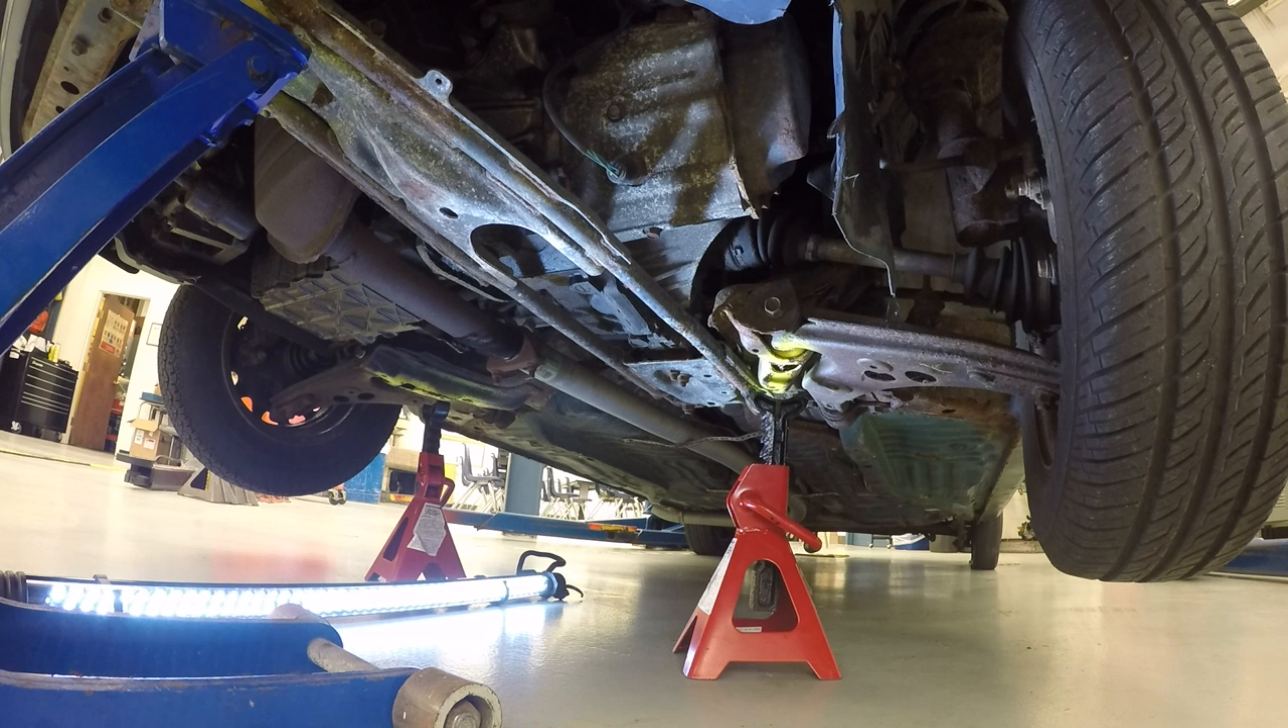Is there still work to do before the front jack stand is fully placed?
No.